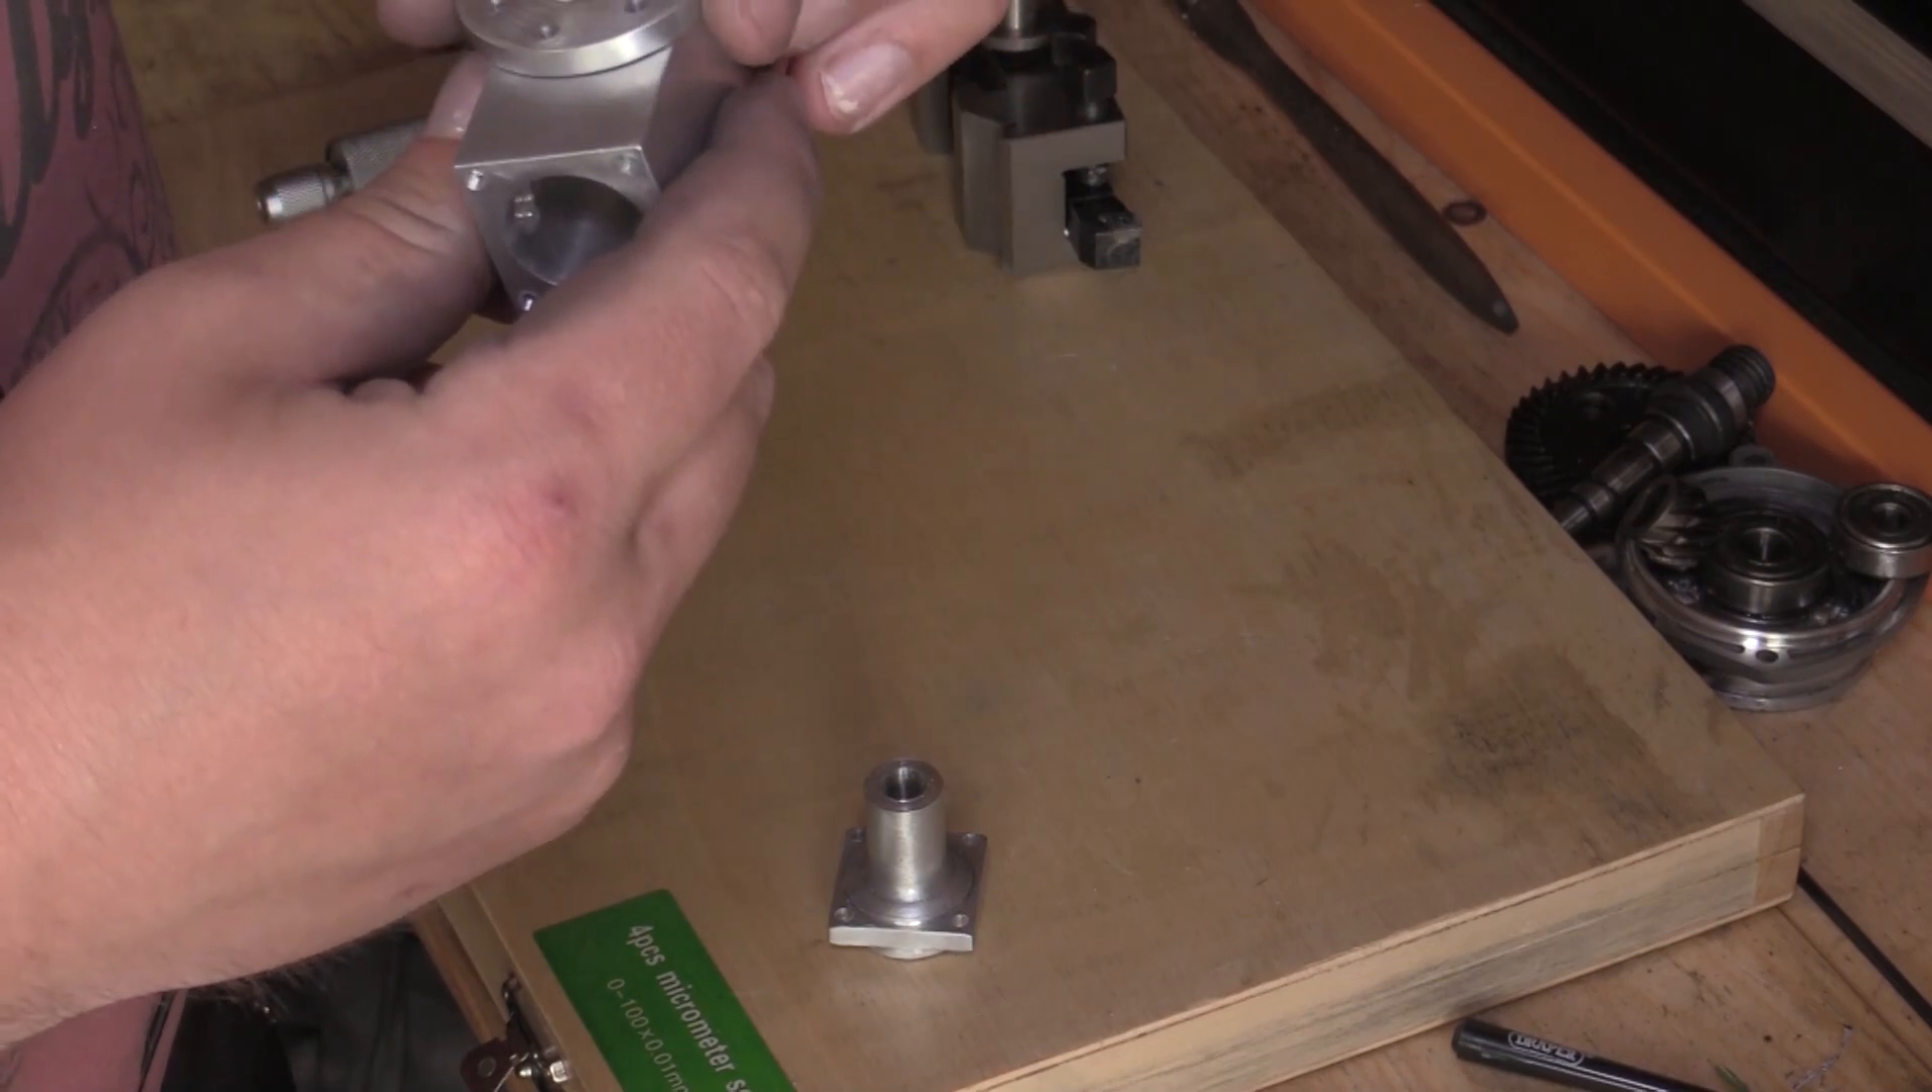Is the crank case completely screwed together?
No.